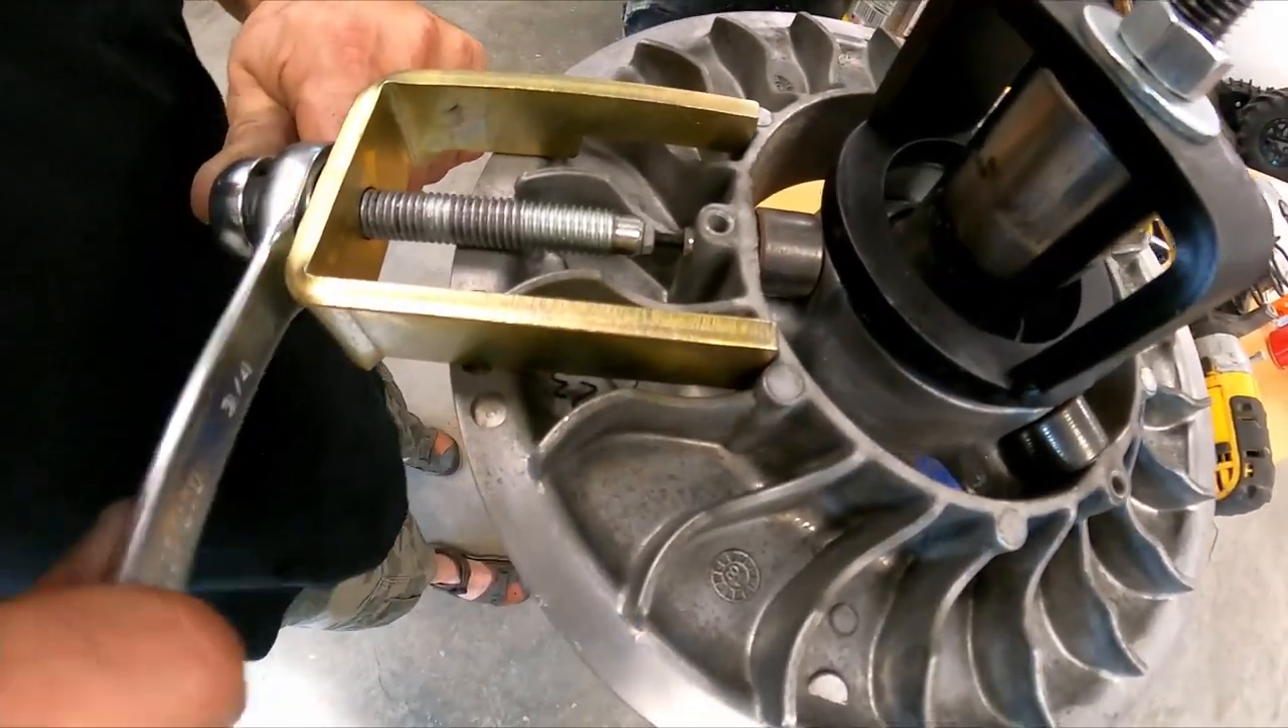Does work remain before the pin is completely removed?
Yes.